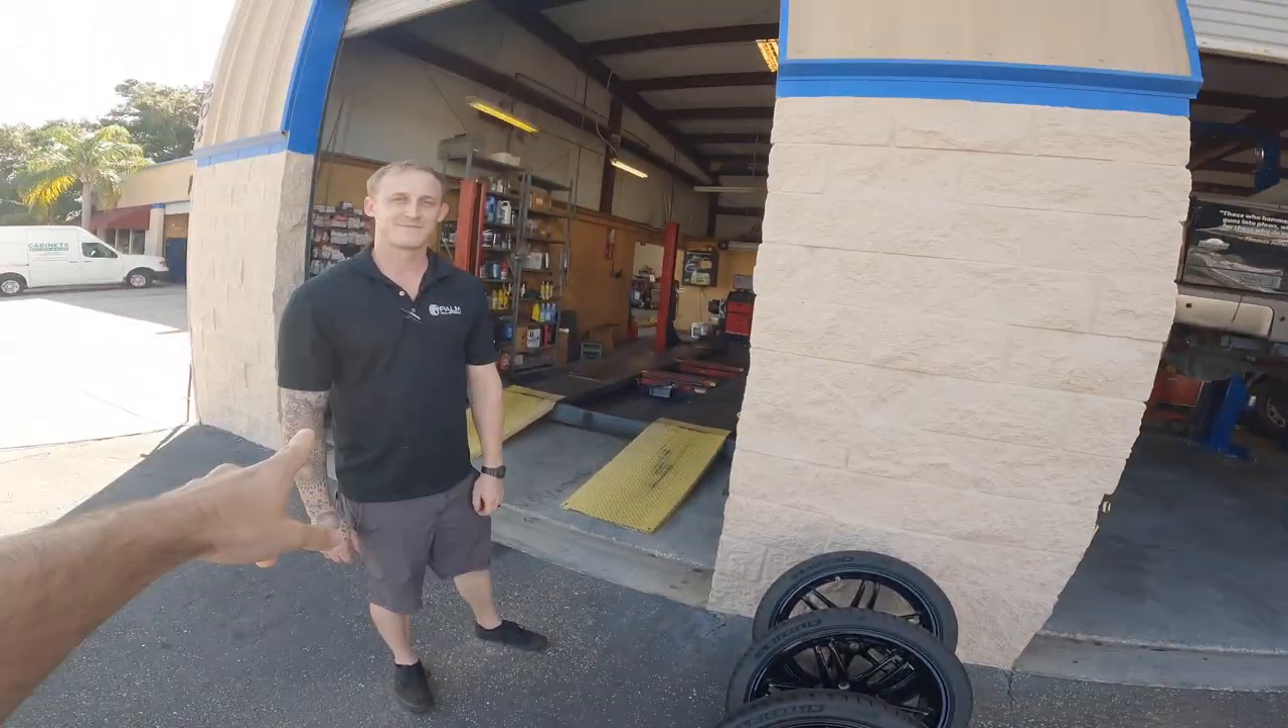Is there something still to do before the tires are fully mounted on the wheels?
No.